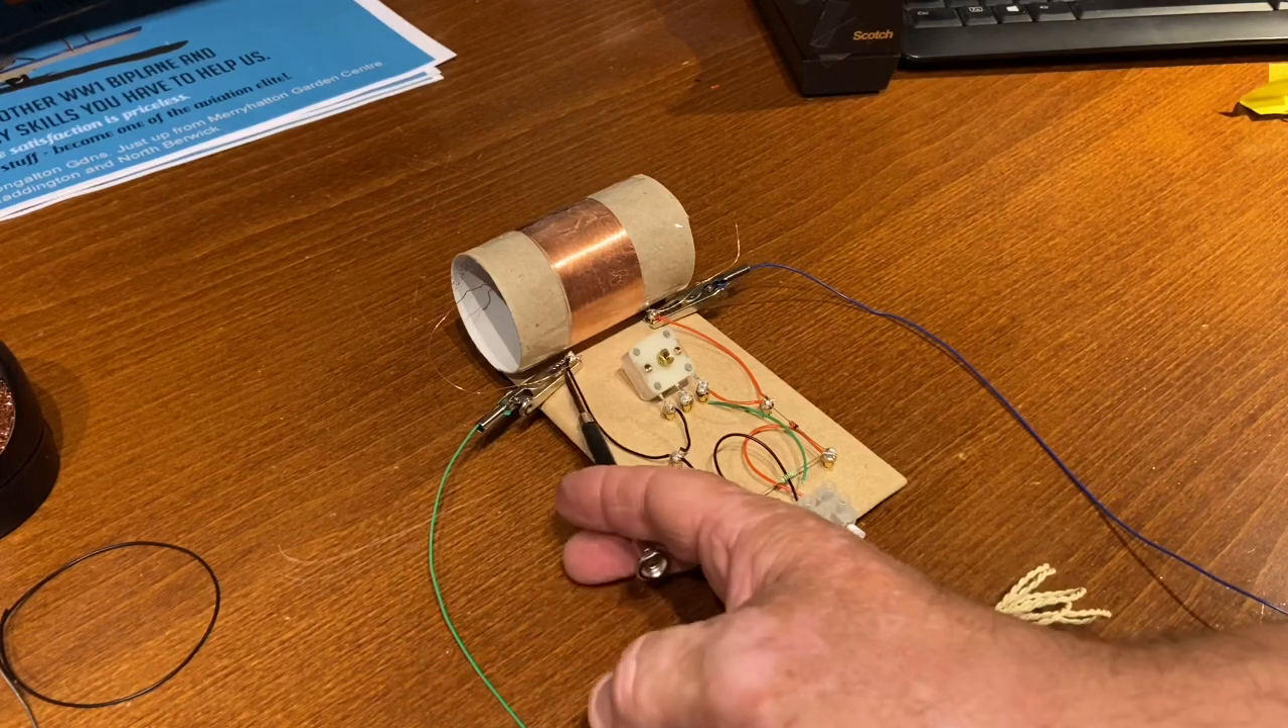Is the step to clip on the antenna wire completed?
Yes.